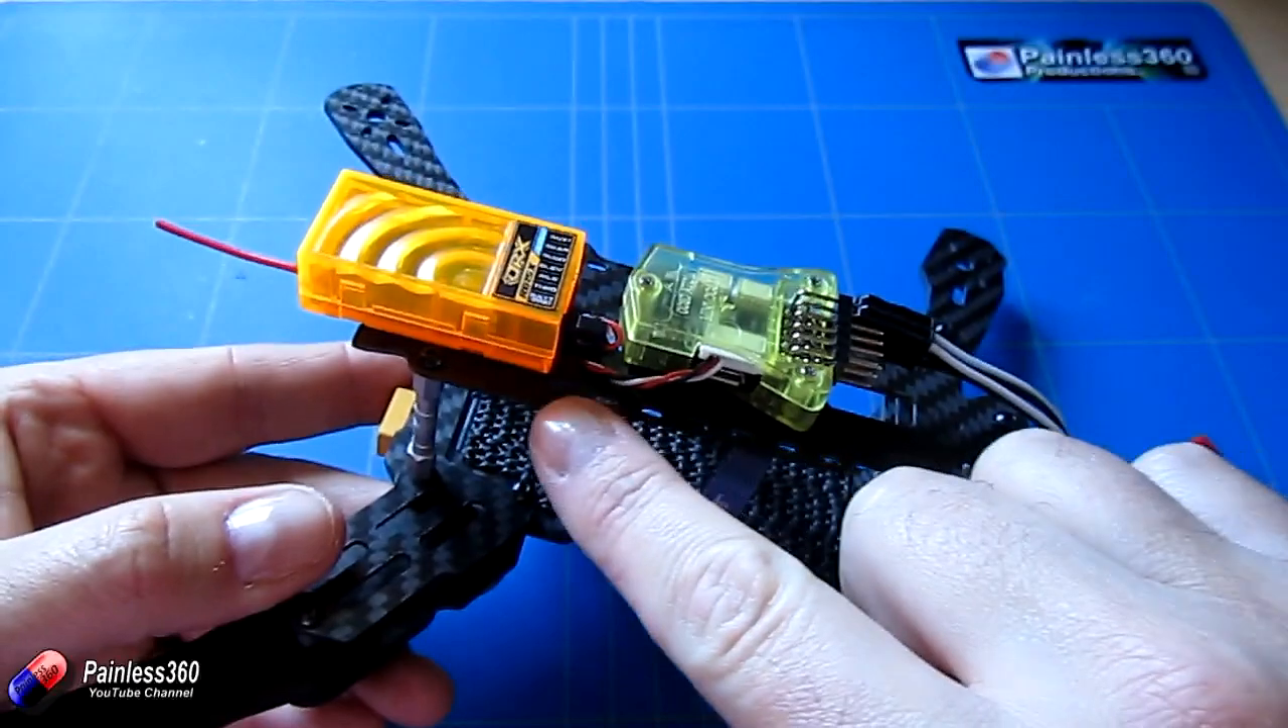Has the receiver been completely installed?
Yes.